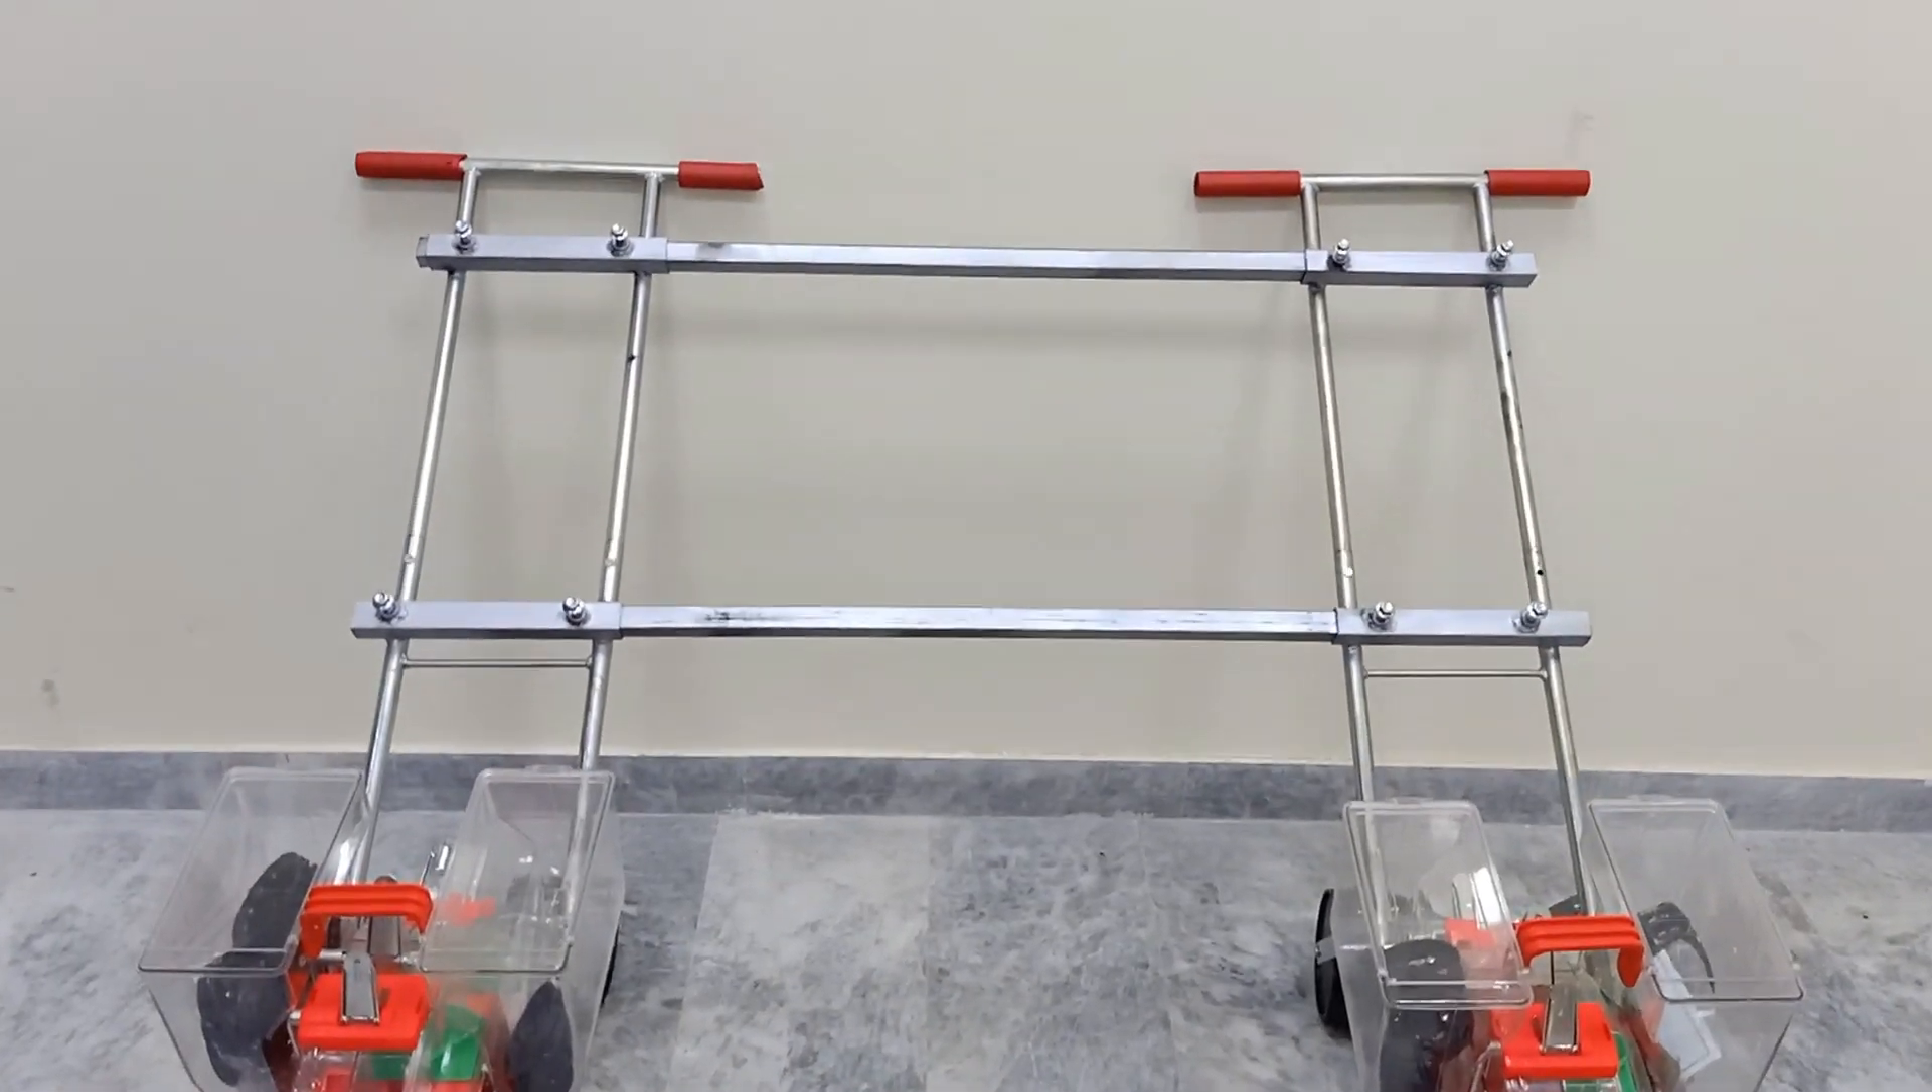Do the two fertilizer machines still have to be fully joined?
No.